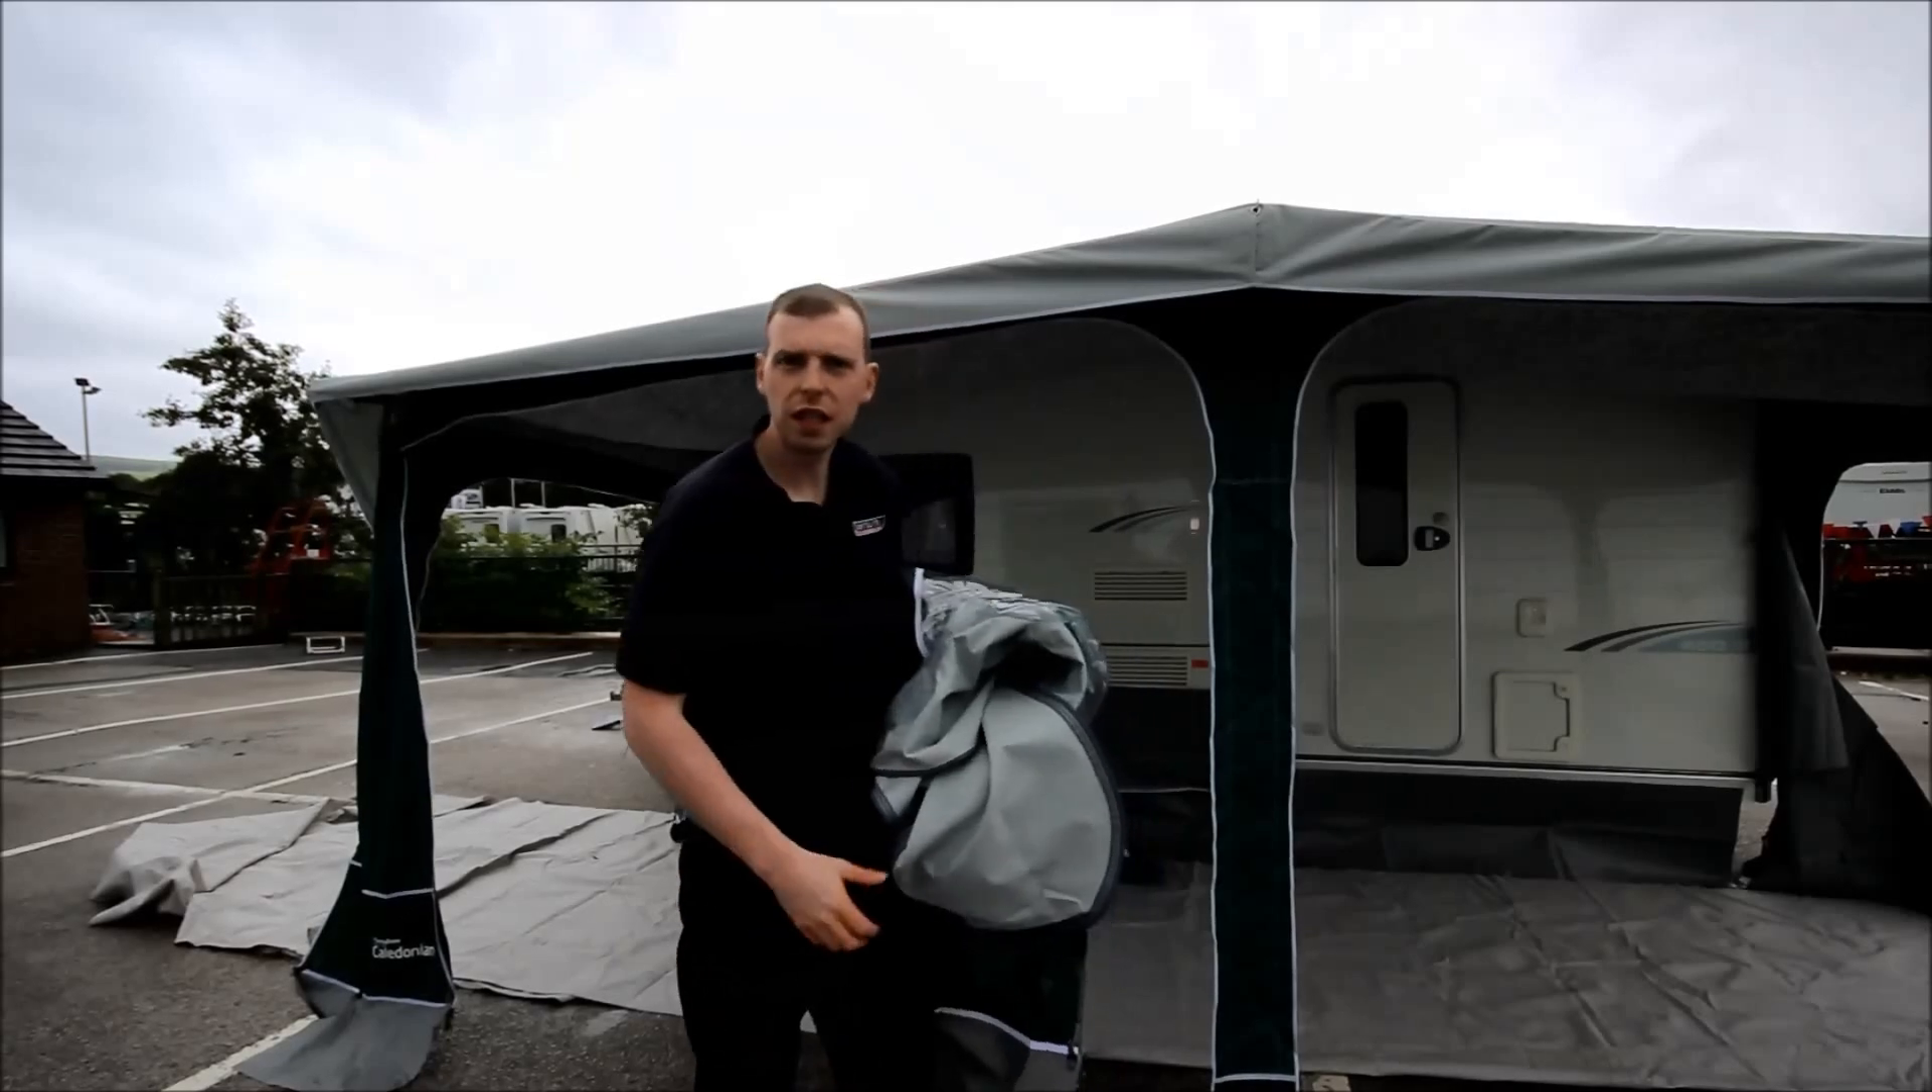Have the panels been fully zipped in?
No.